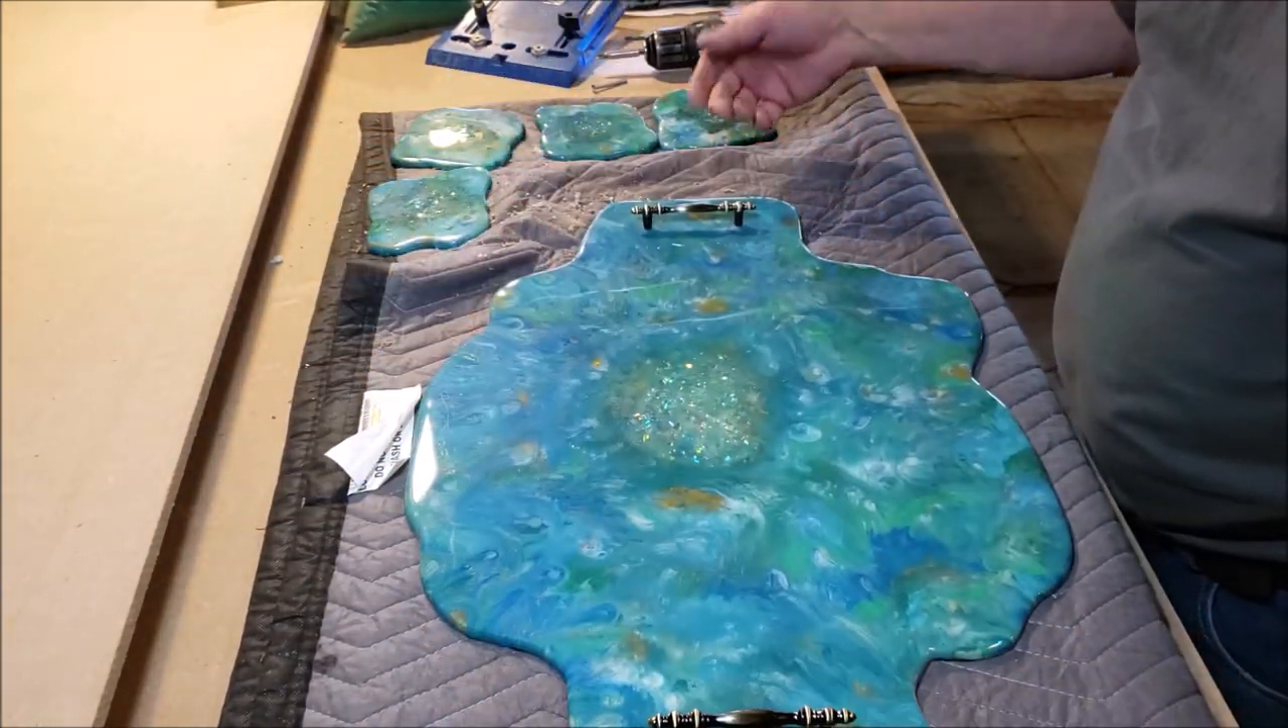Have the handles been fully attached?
Yes.